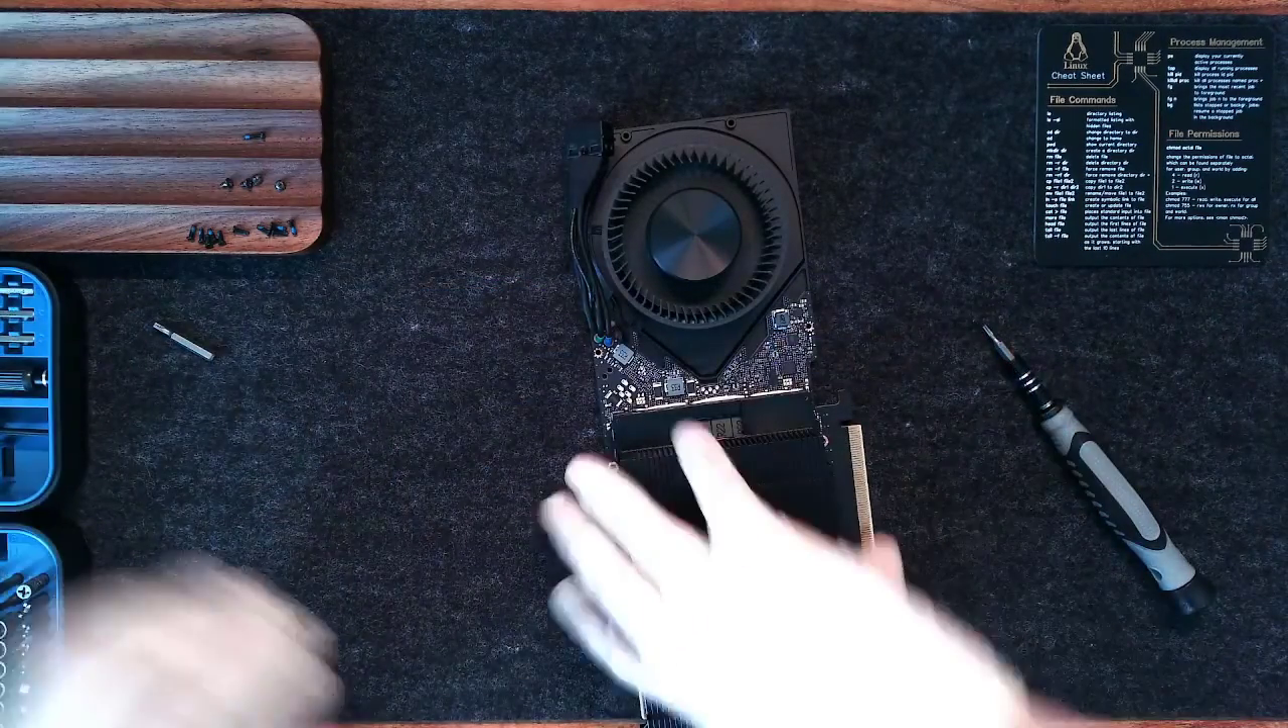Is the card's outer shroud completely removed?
Yes.